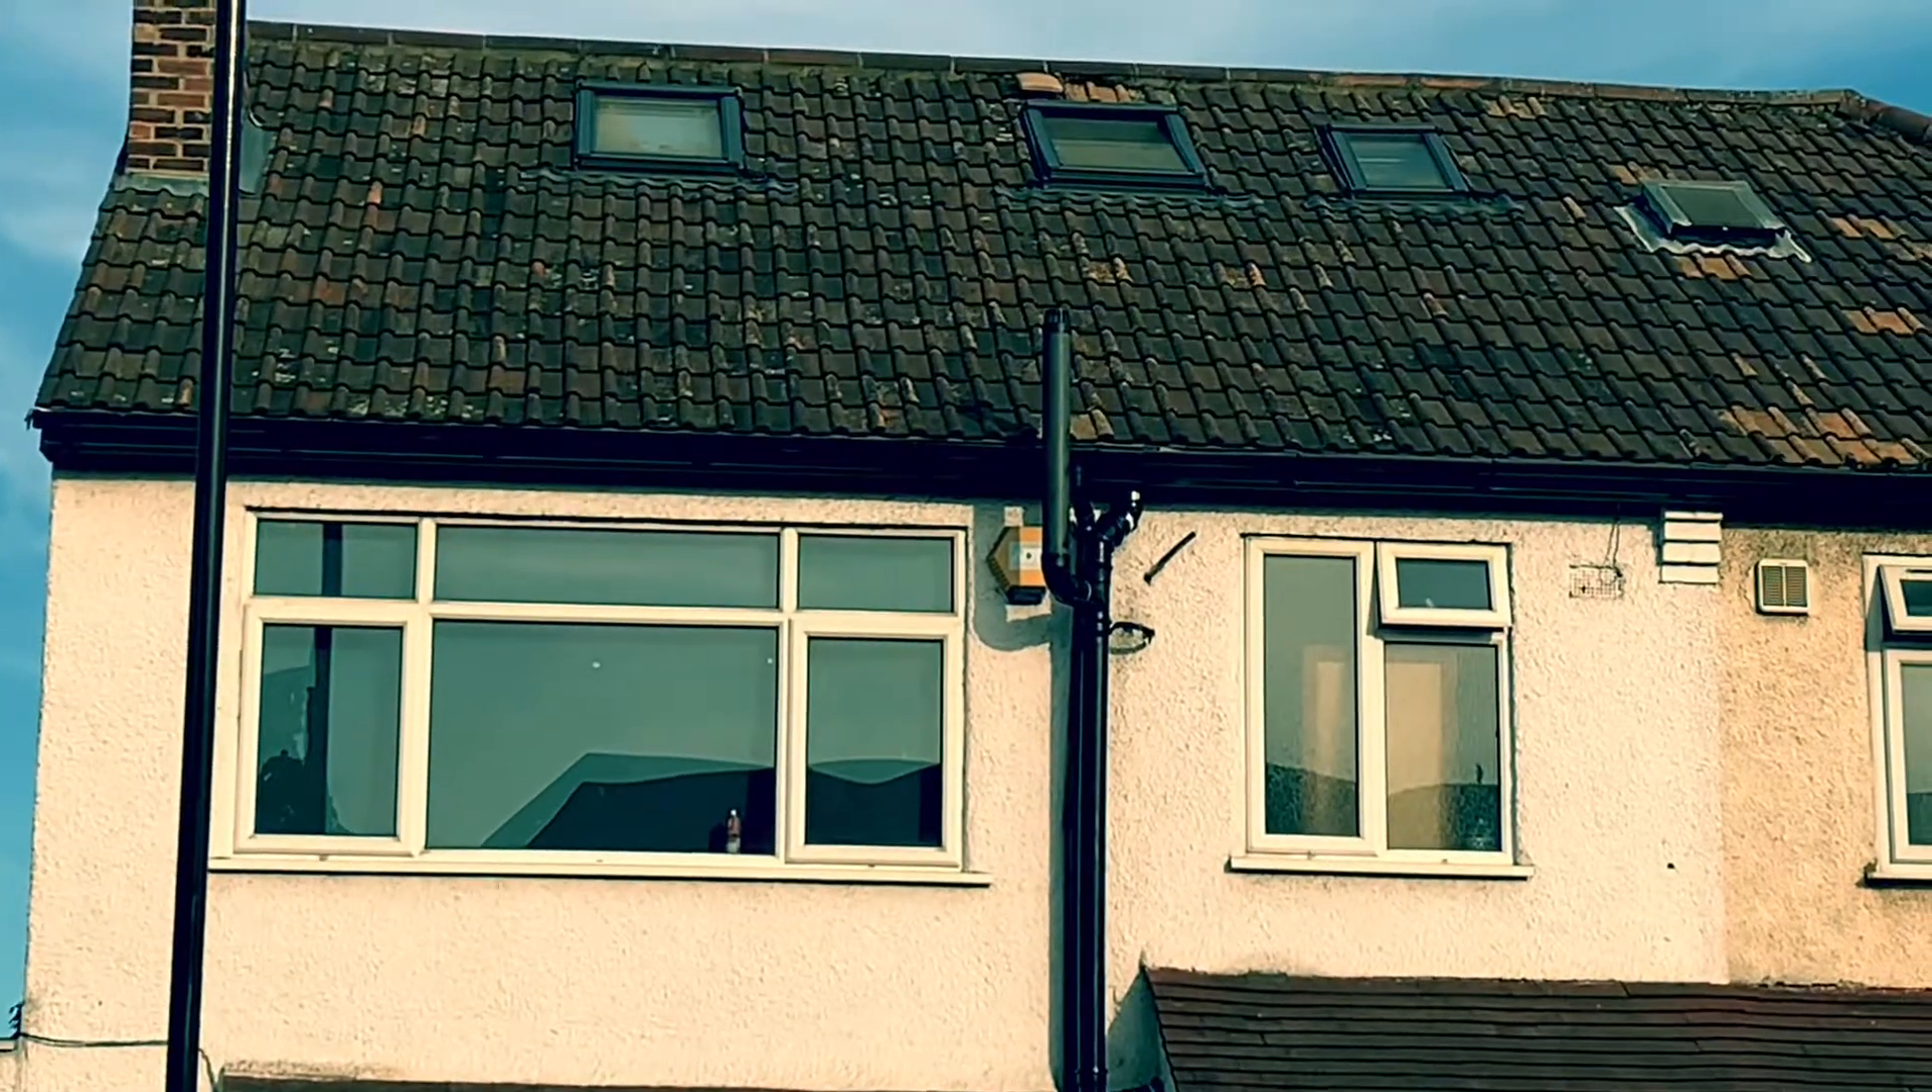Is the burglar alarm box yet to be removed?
Yes.